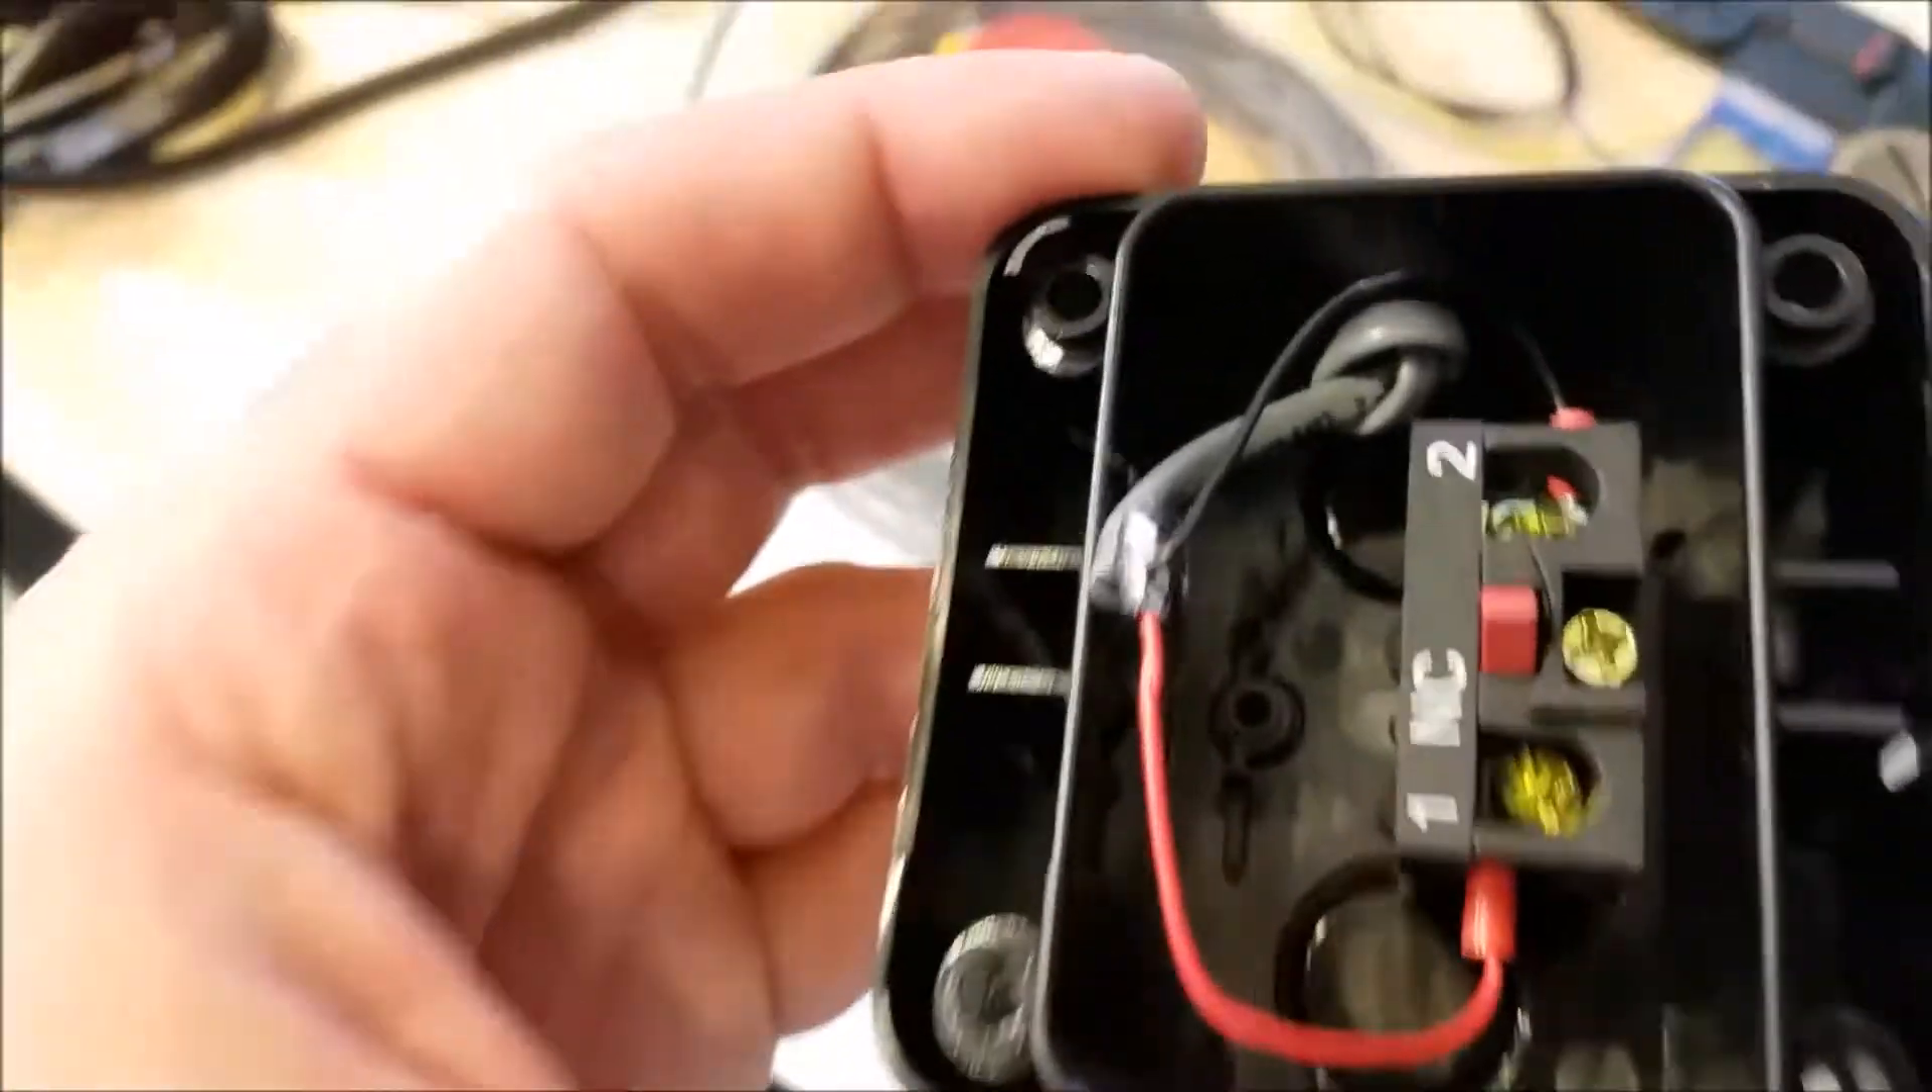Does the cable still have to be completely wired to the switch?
No.